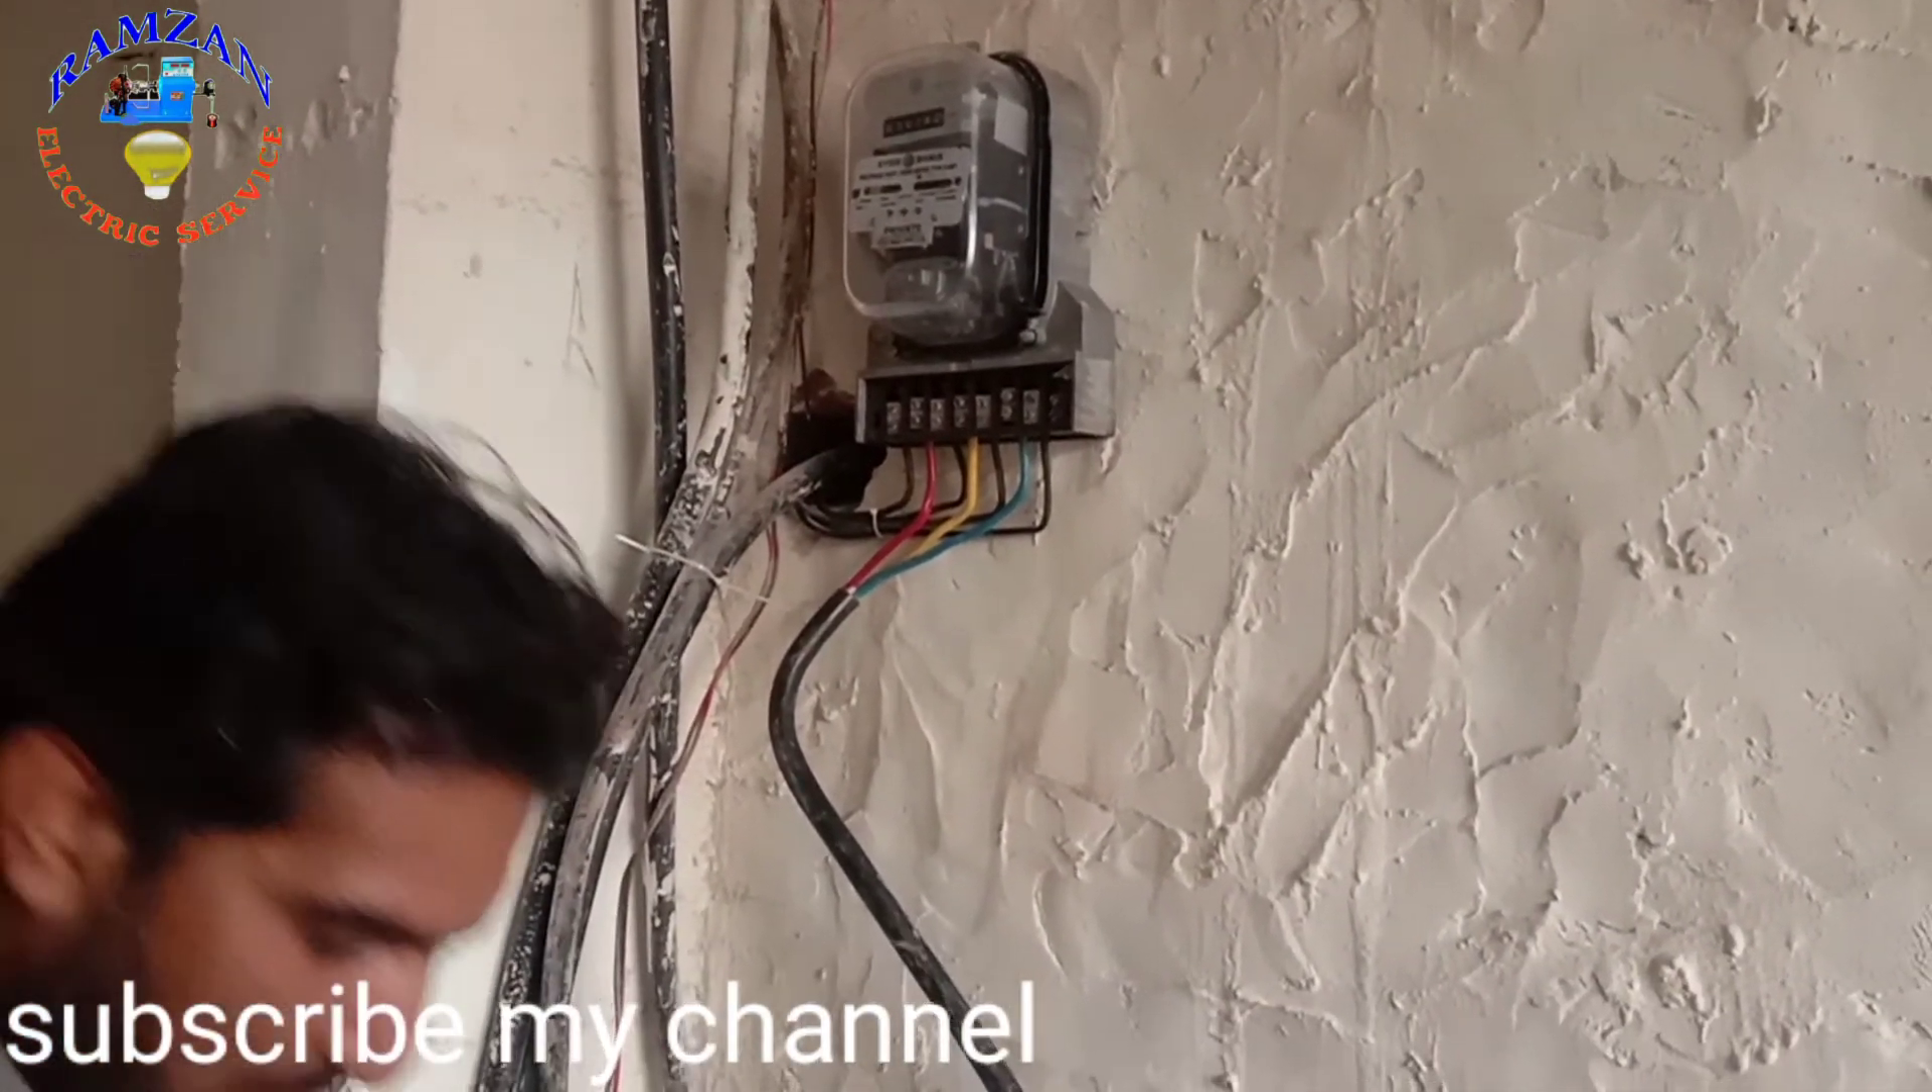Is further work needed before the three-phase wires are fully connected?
No.